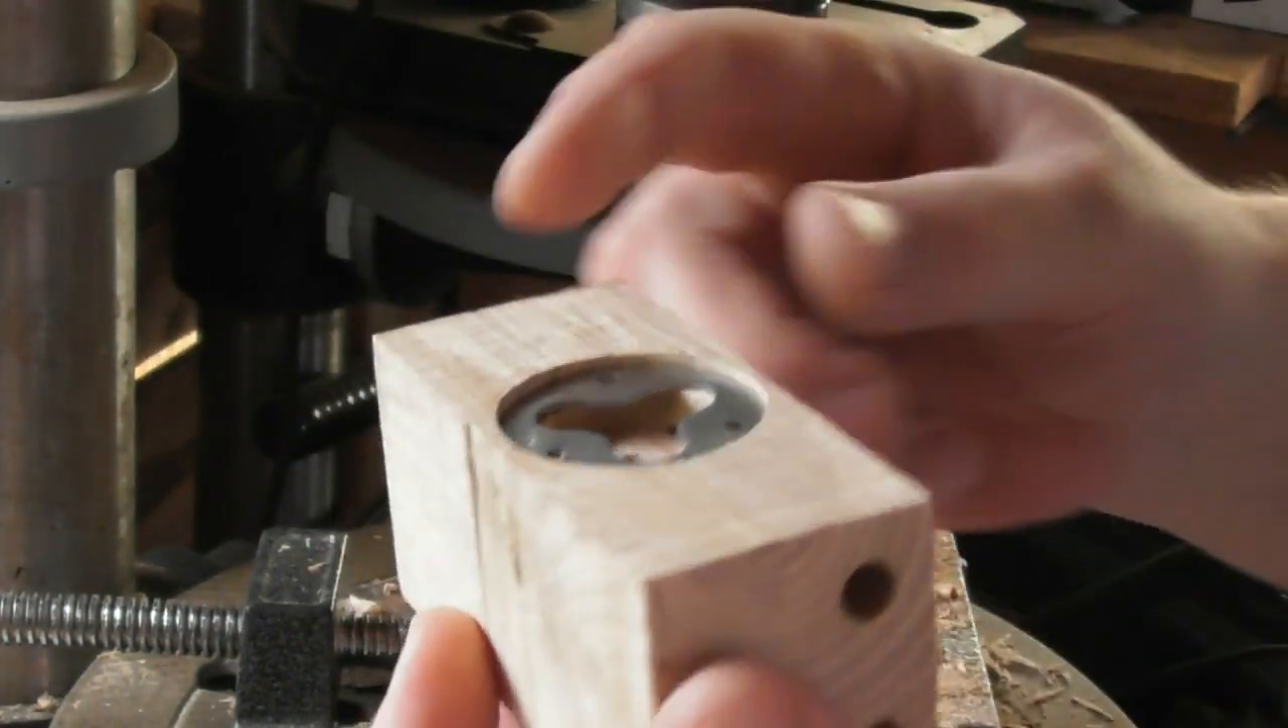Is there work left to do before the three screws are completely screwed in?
Yes.